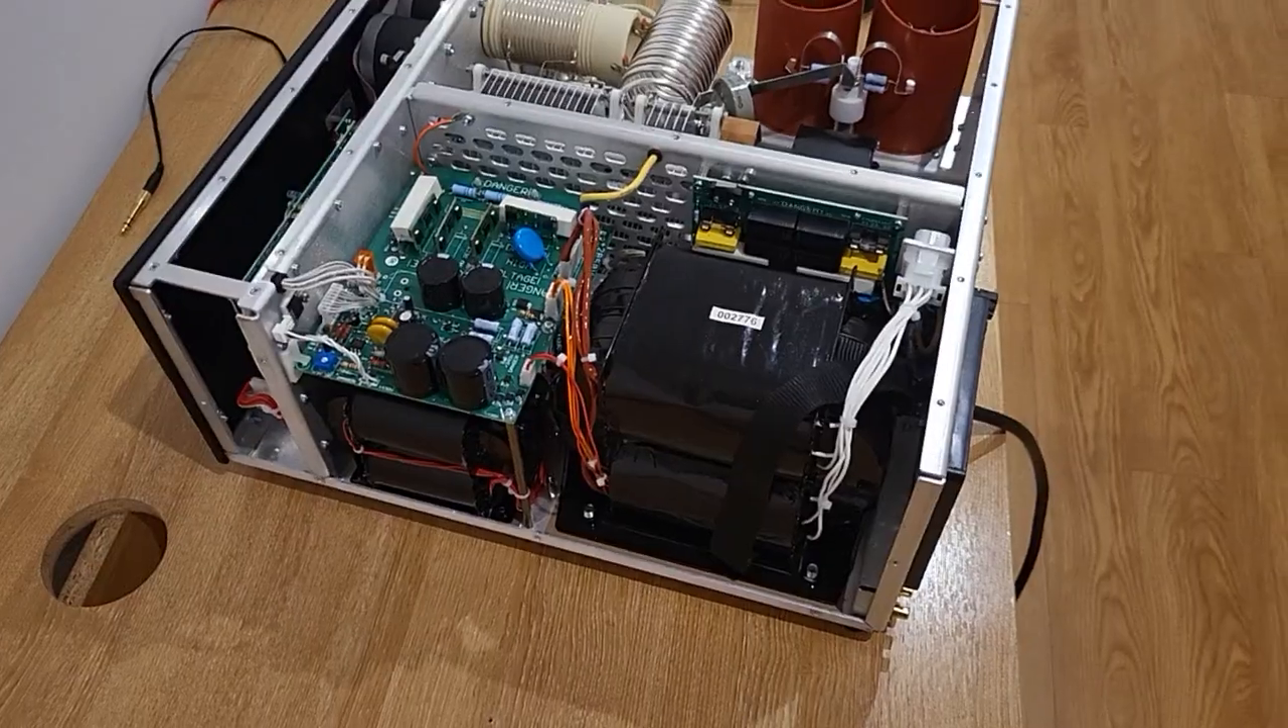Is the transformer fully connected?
Yes.